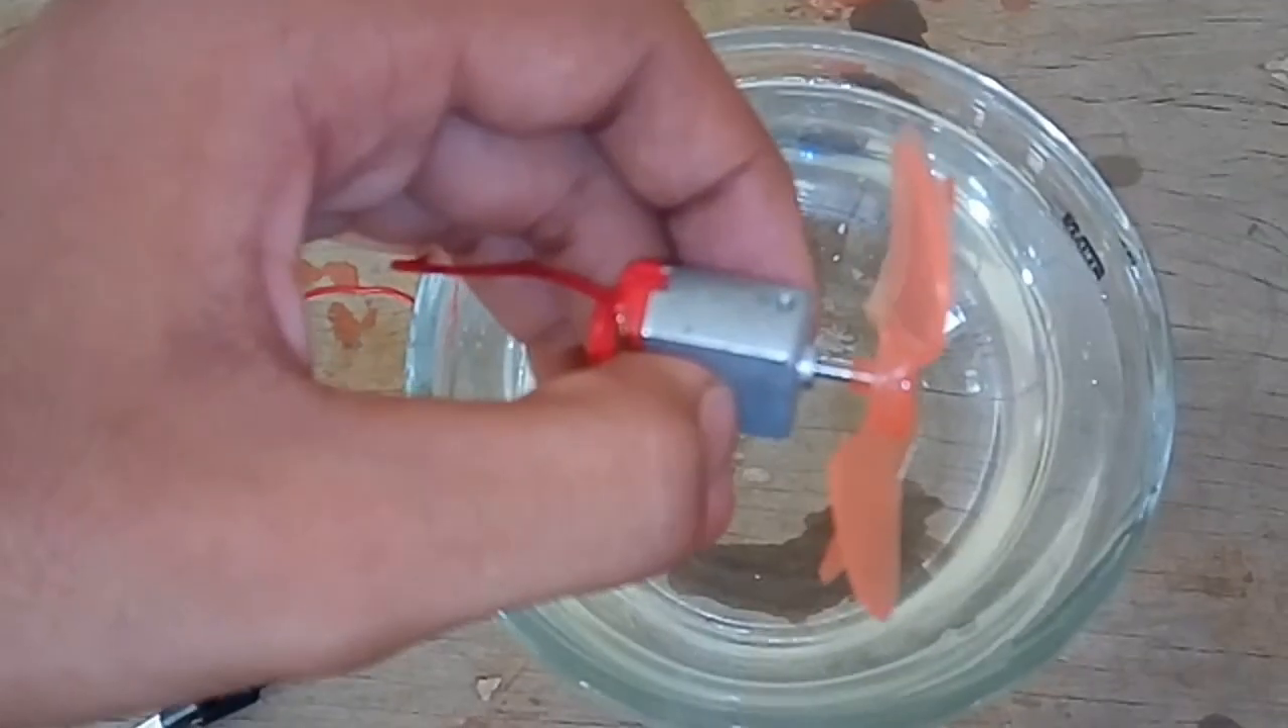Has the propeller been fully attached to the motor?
Yes.